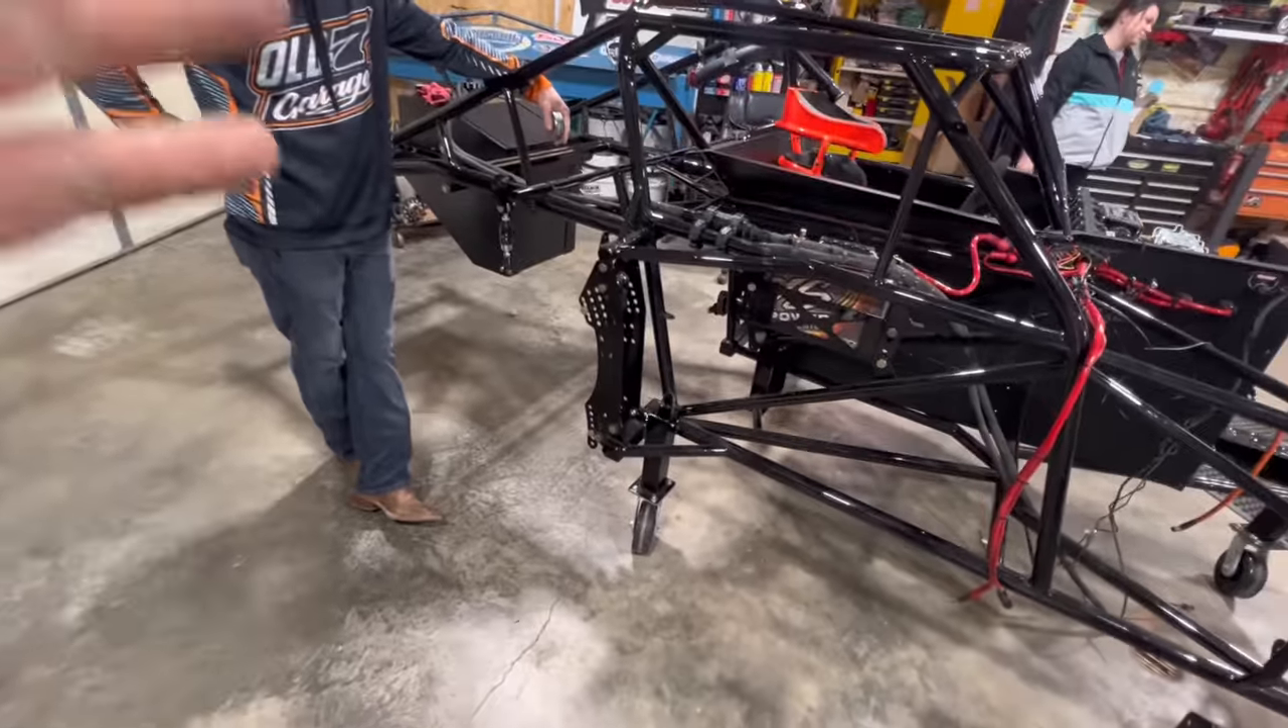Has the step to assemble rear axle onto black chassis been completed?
No.